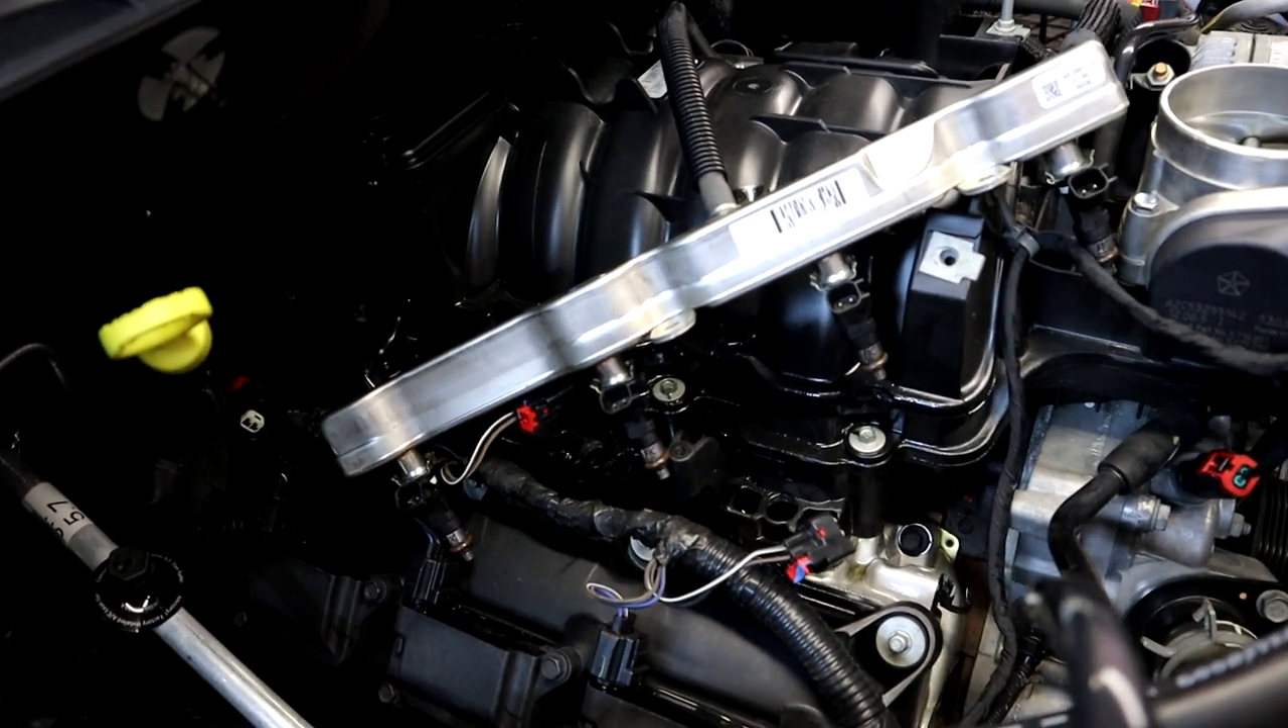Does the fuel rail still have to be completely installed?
Yes.